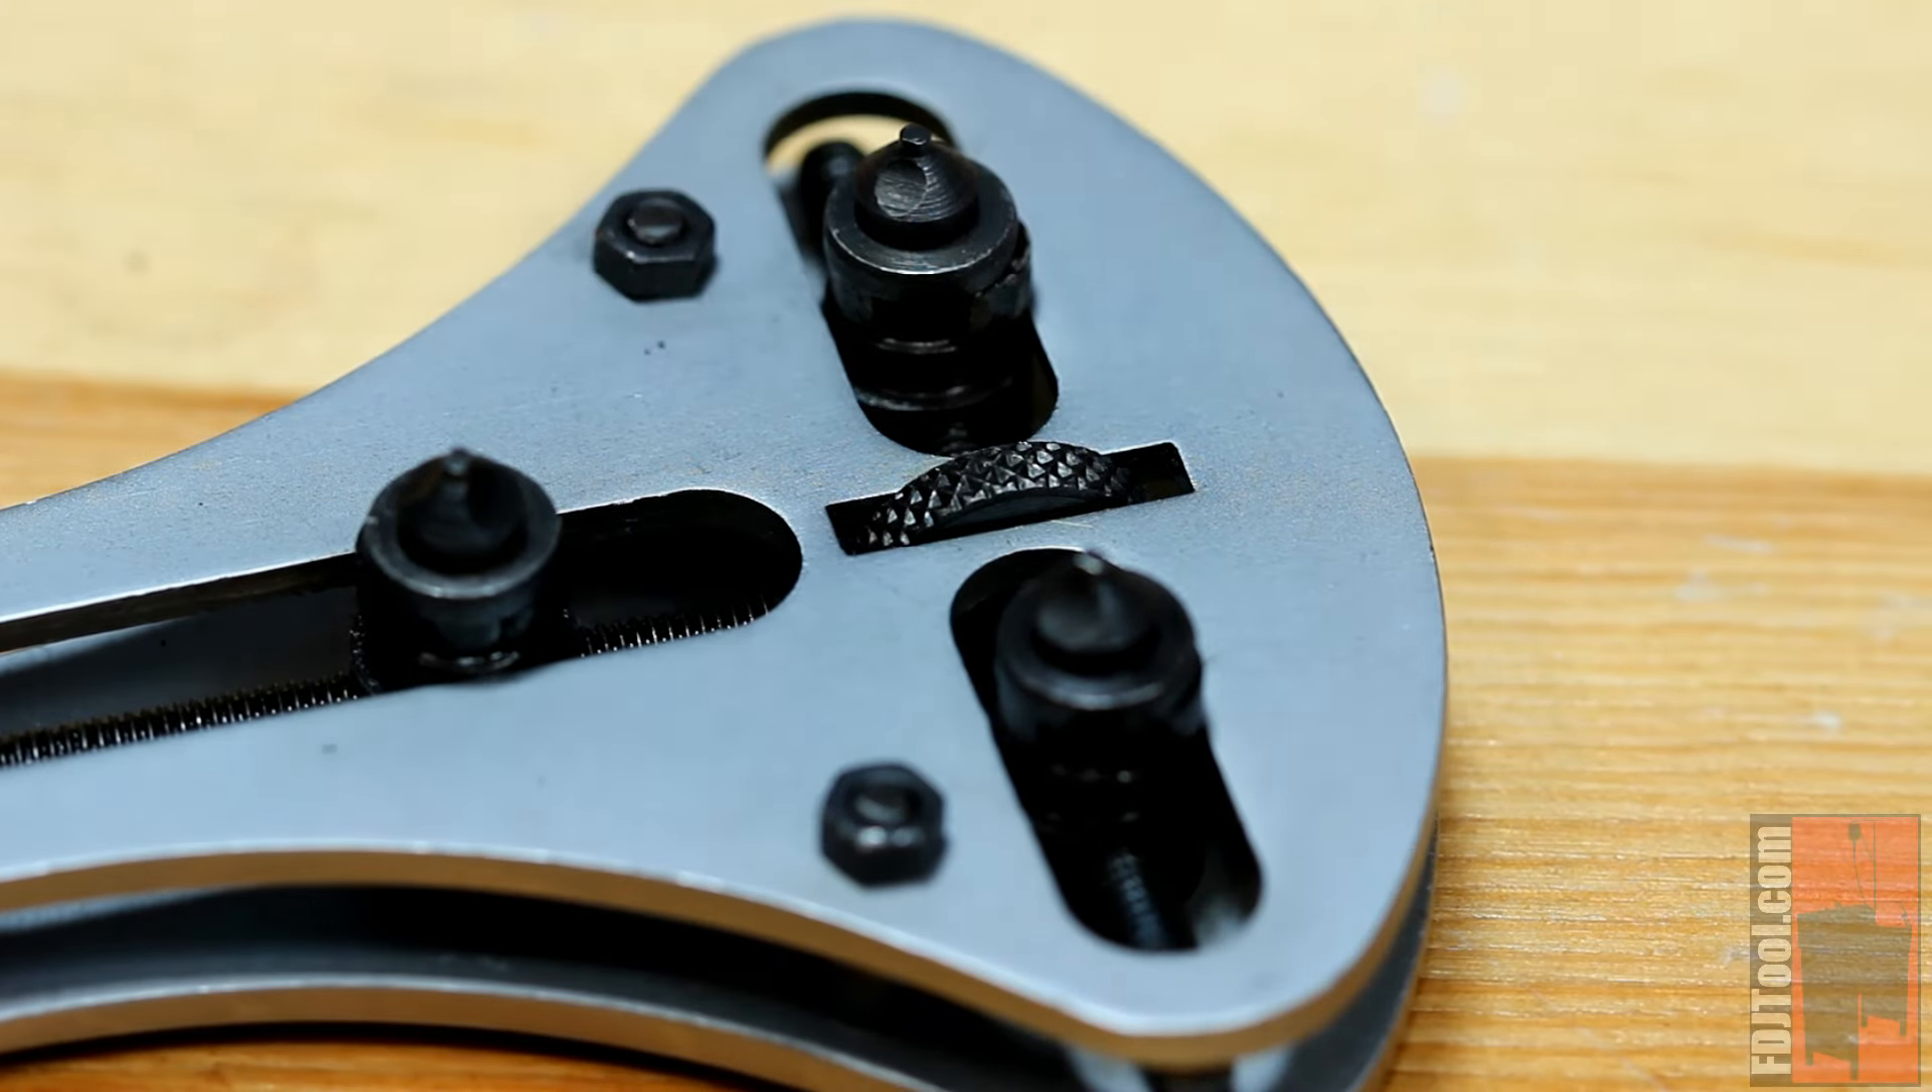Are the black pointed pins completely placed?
Yes.